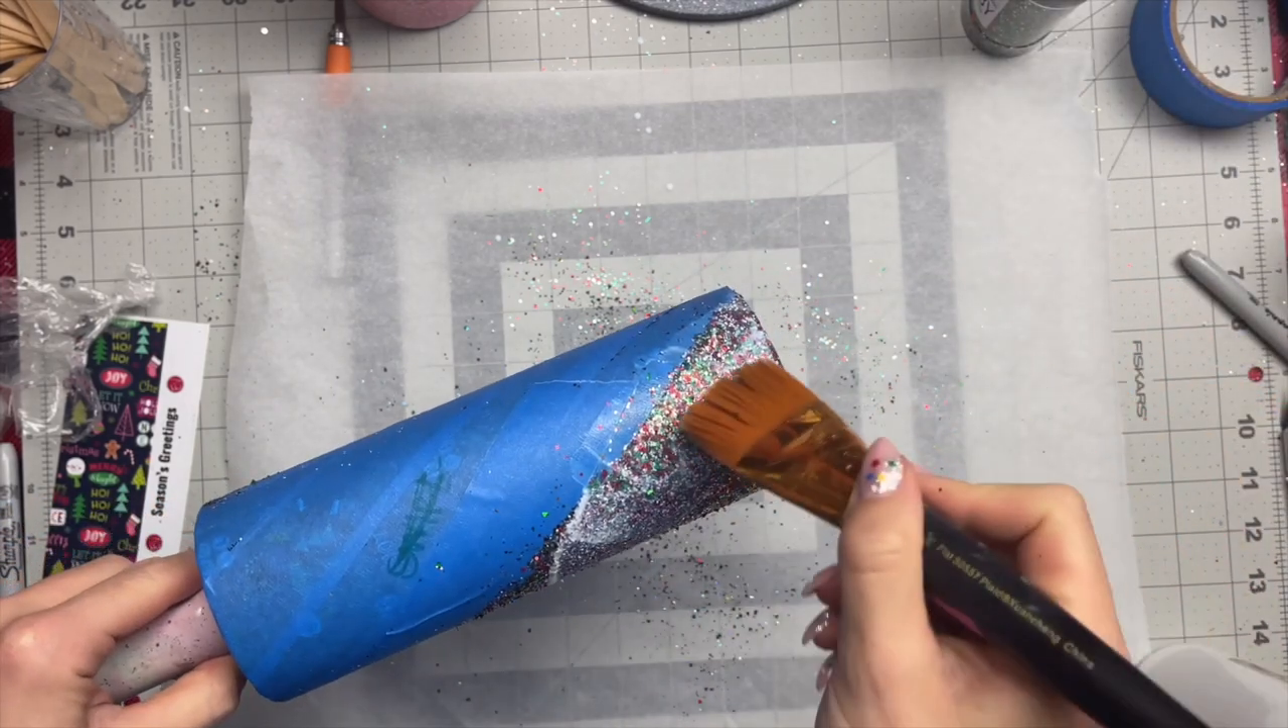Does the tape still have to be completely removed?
Yes.